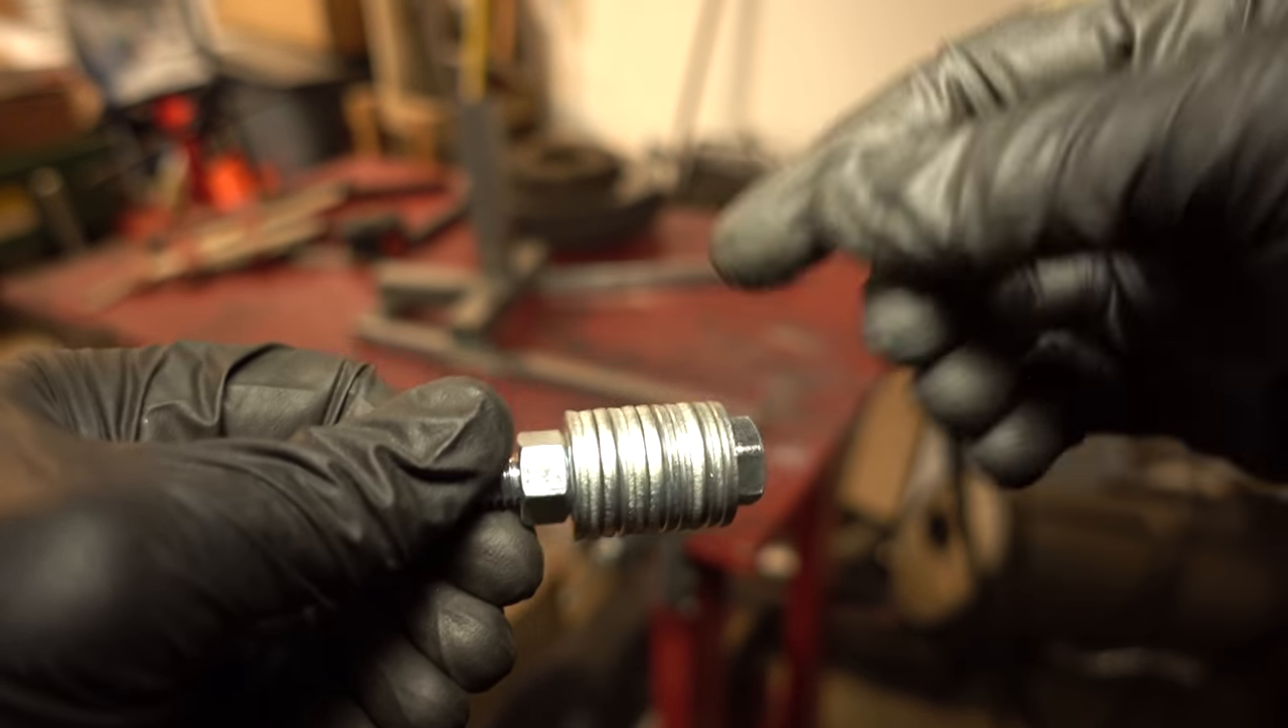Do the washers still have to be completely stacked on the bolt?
No.